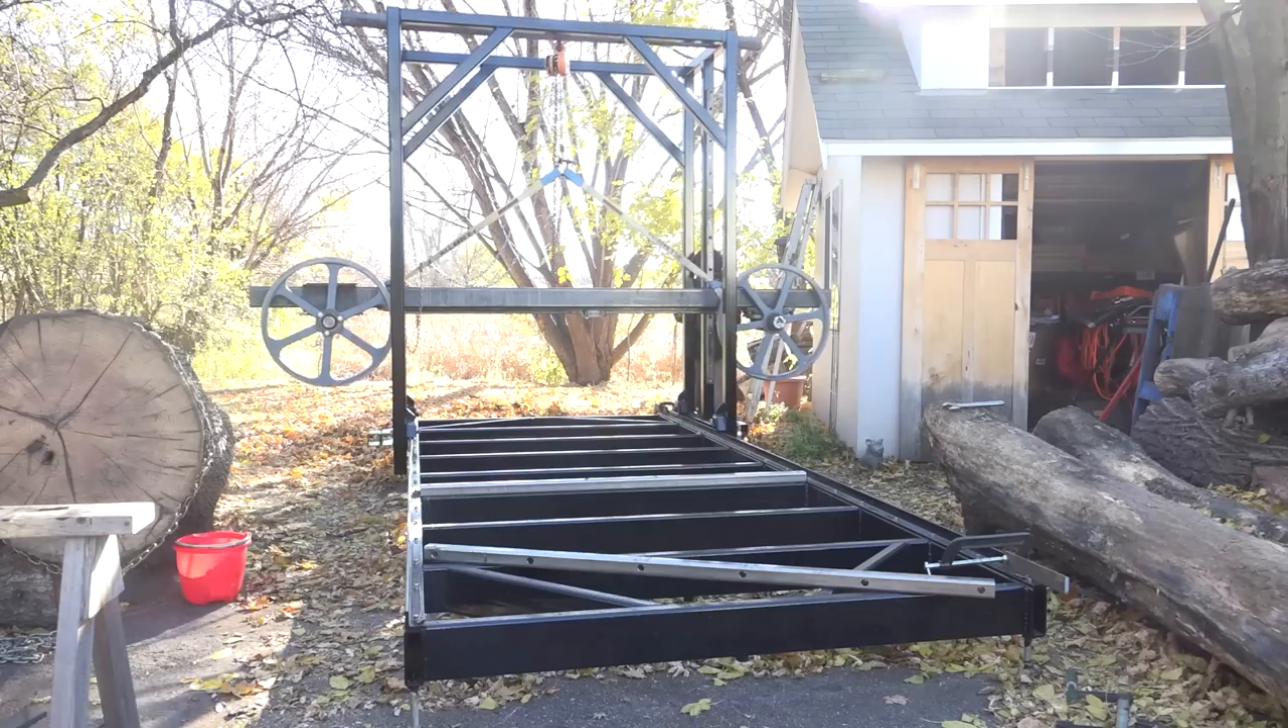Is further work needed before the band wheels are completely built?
No.